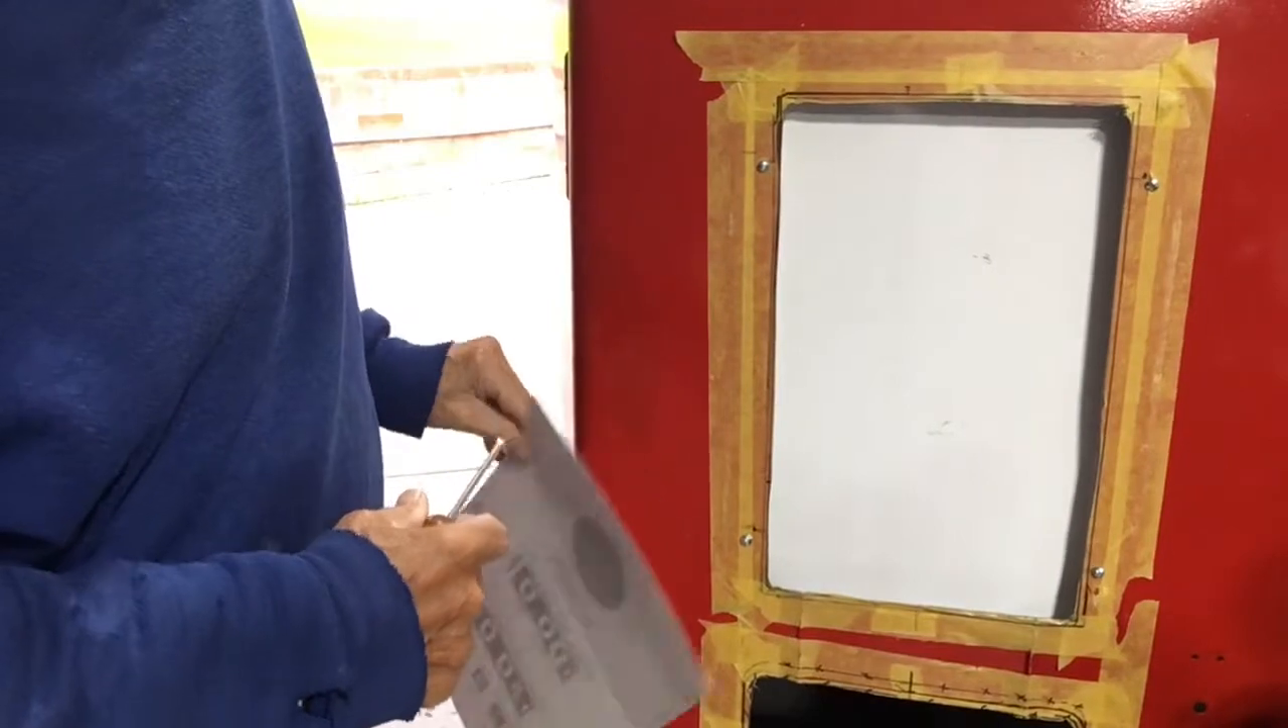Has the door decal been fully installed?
No.